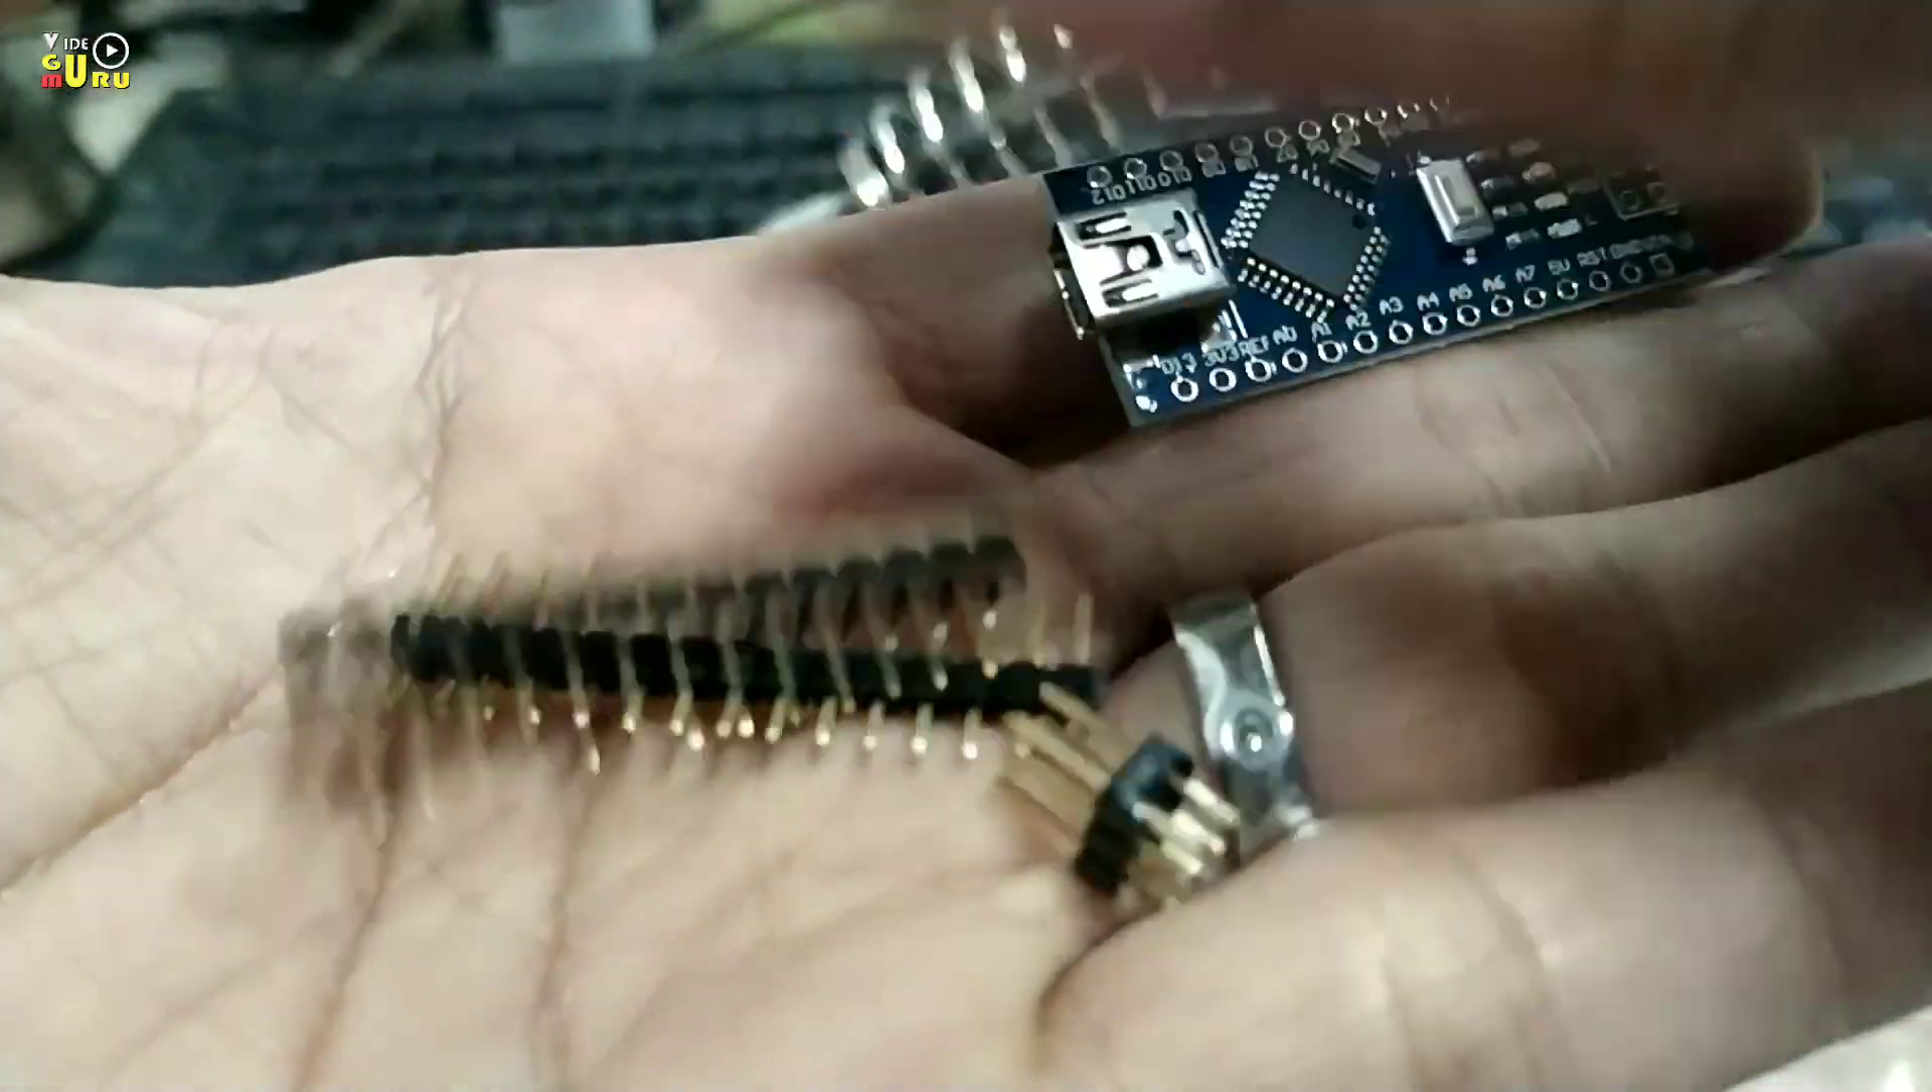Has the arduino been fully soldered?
No.